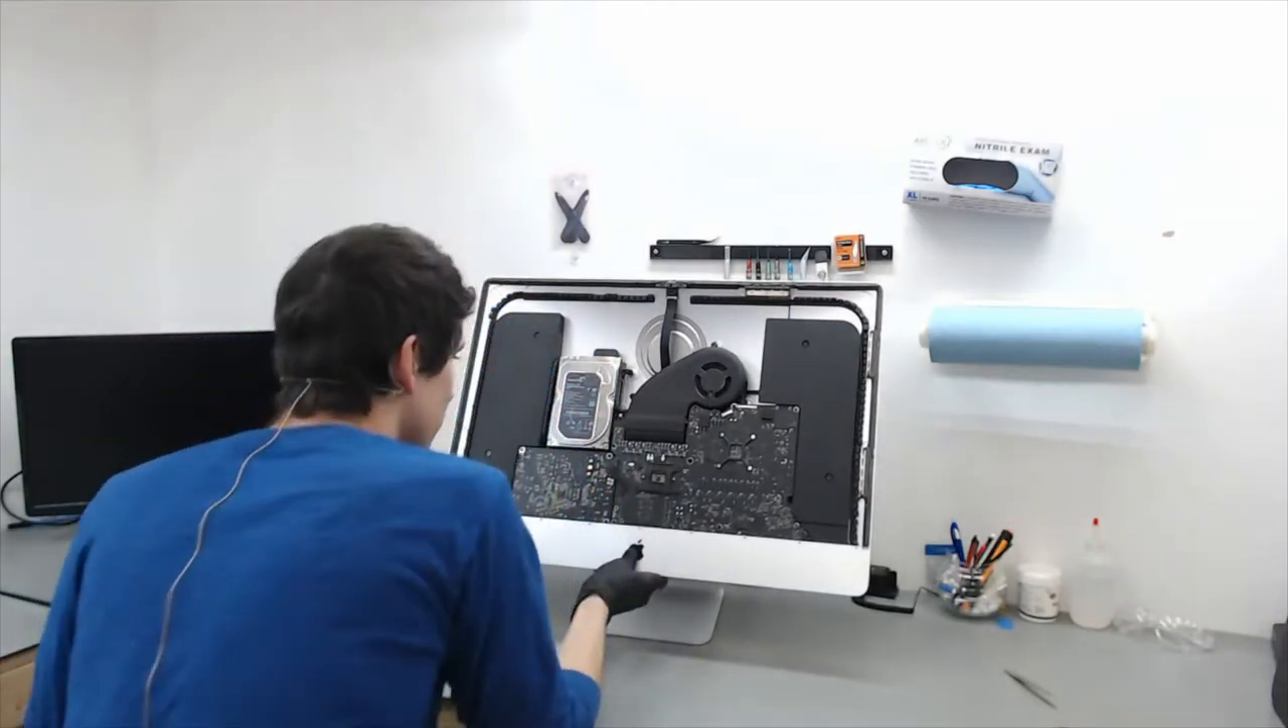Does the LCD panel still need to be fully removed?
No.